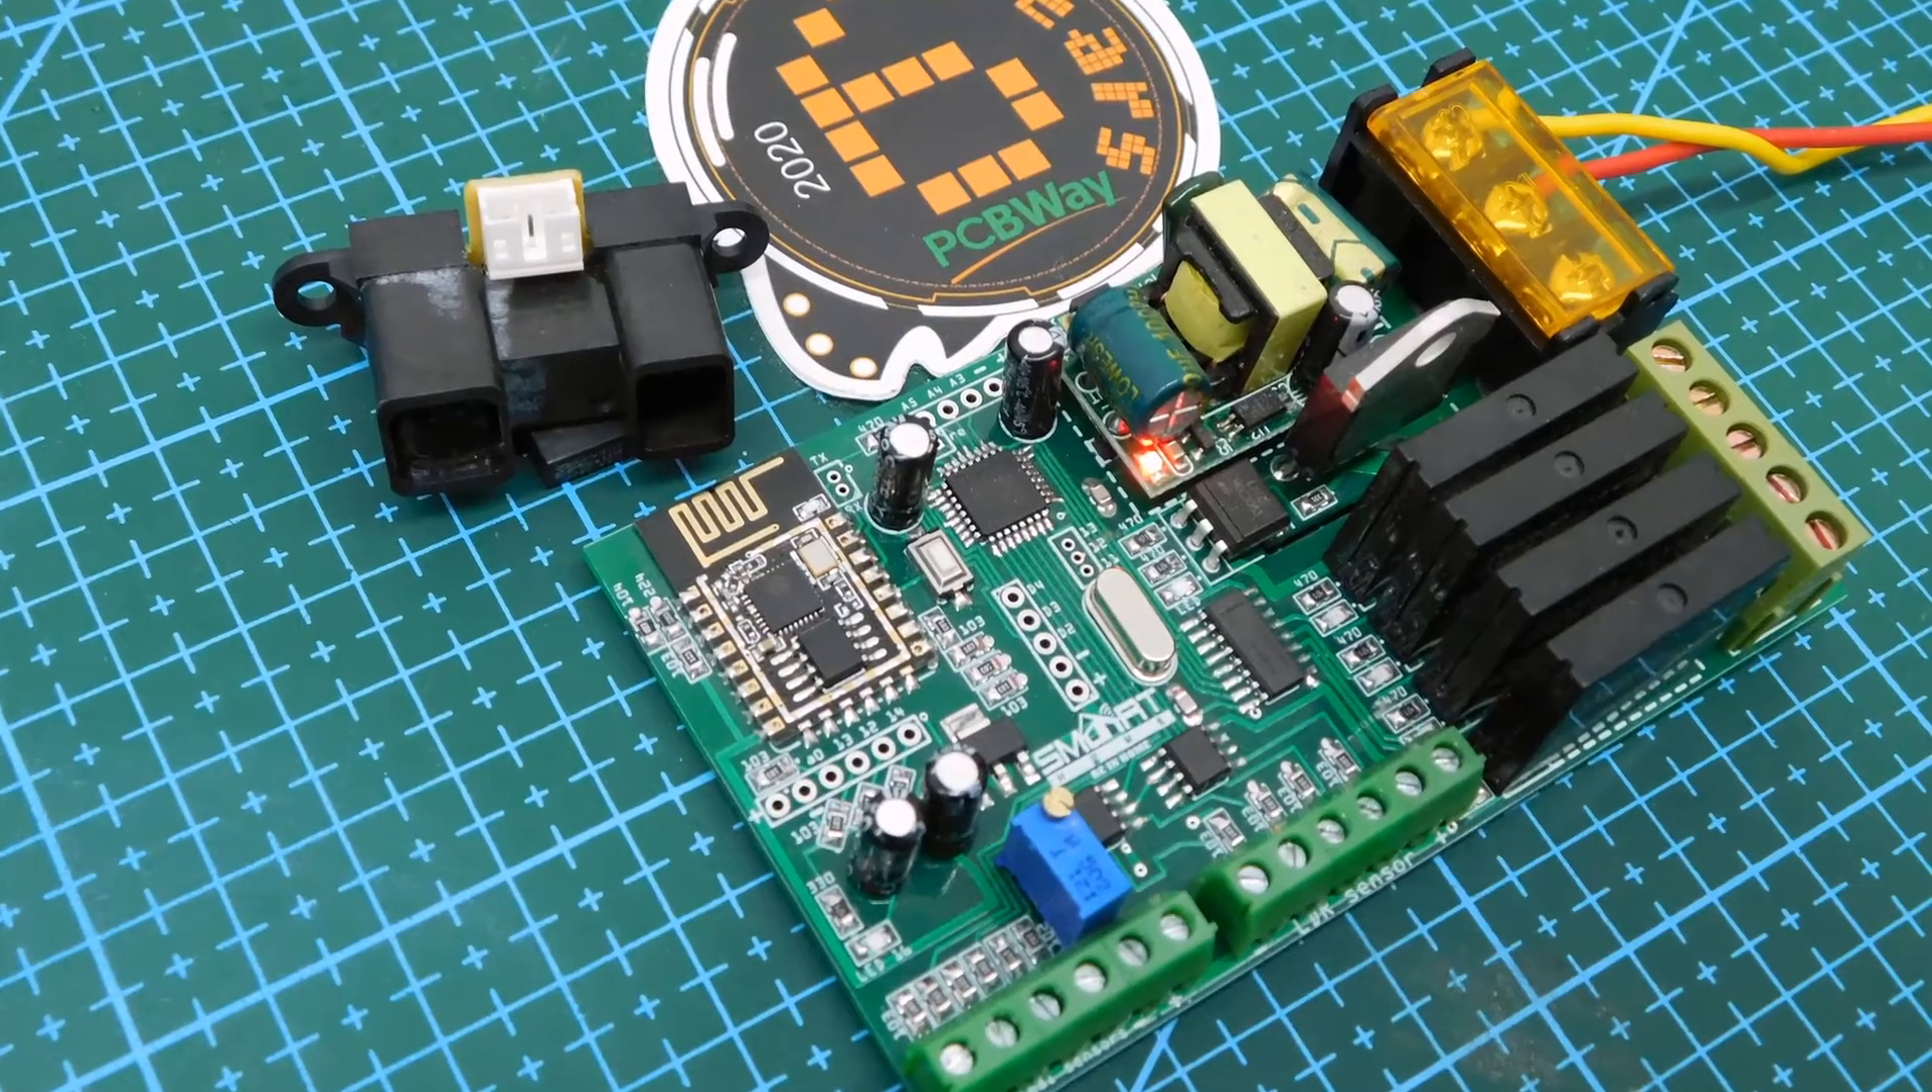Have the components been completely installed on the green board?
Yes.